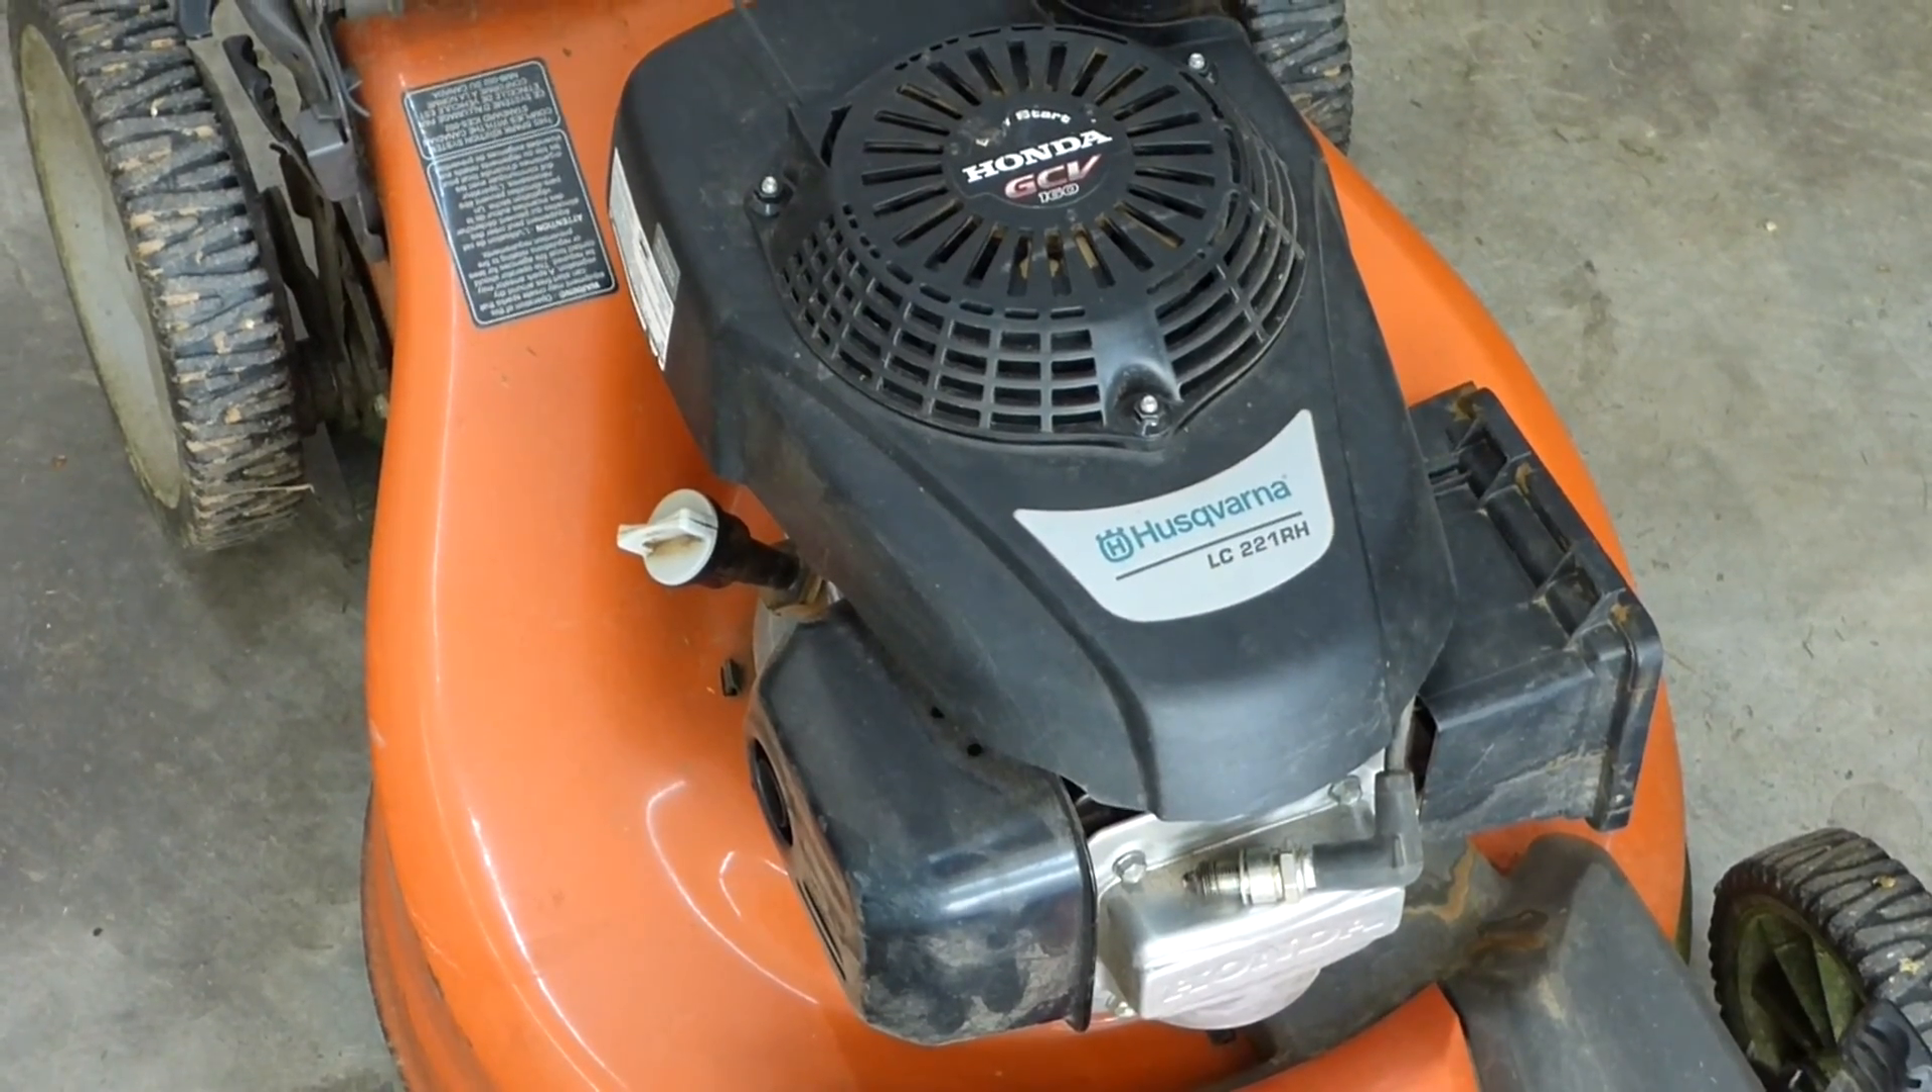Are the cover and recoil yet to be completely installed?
No.